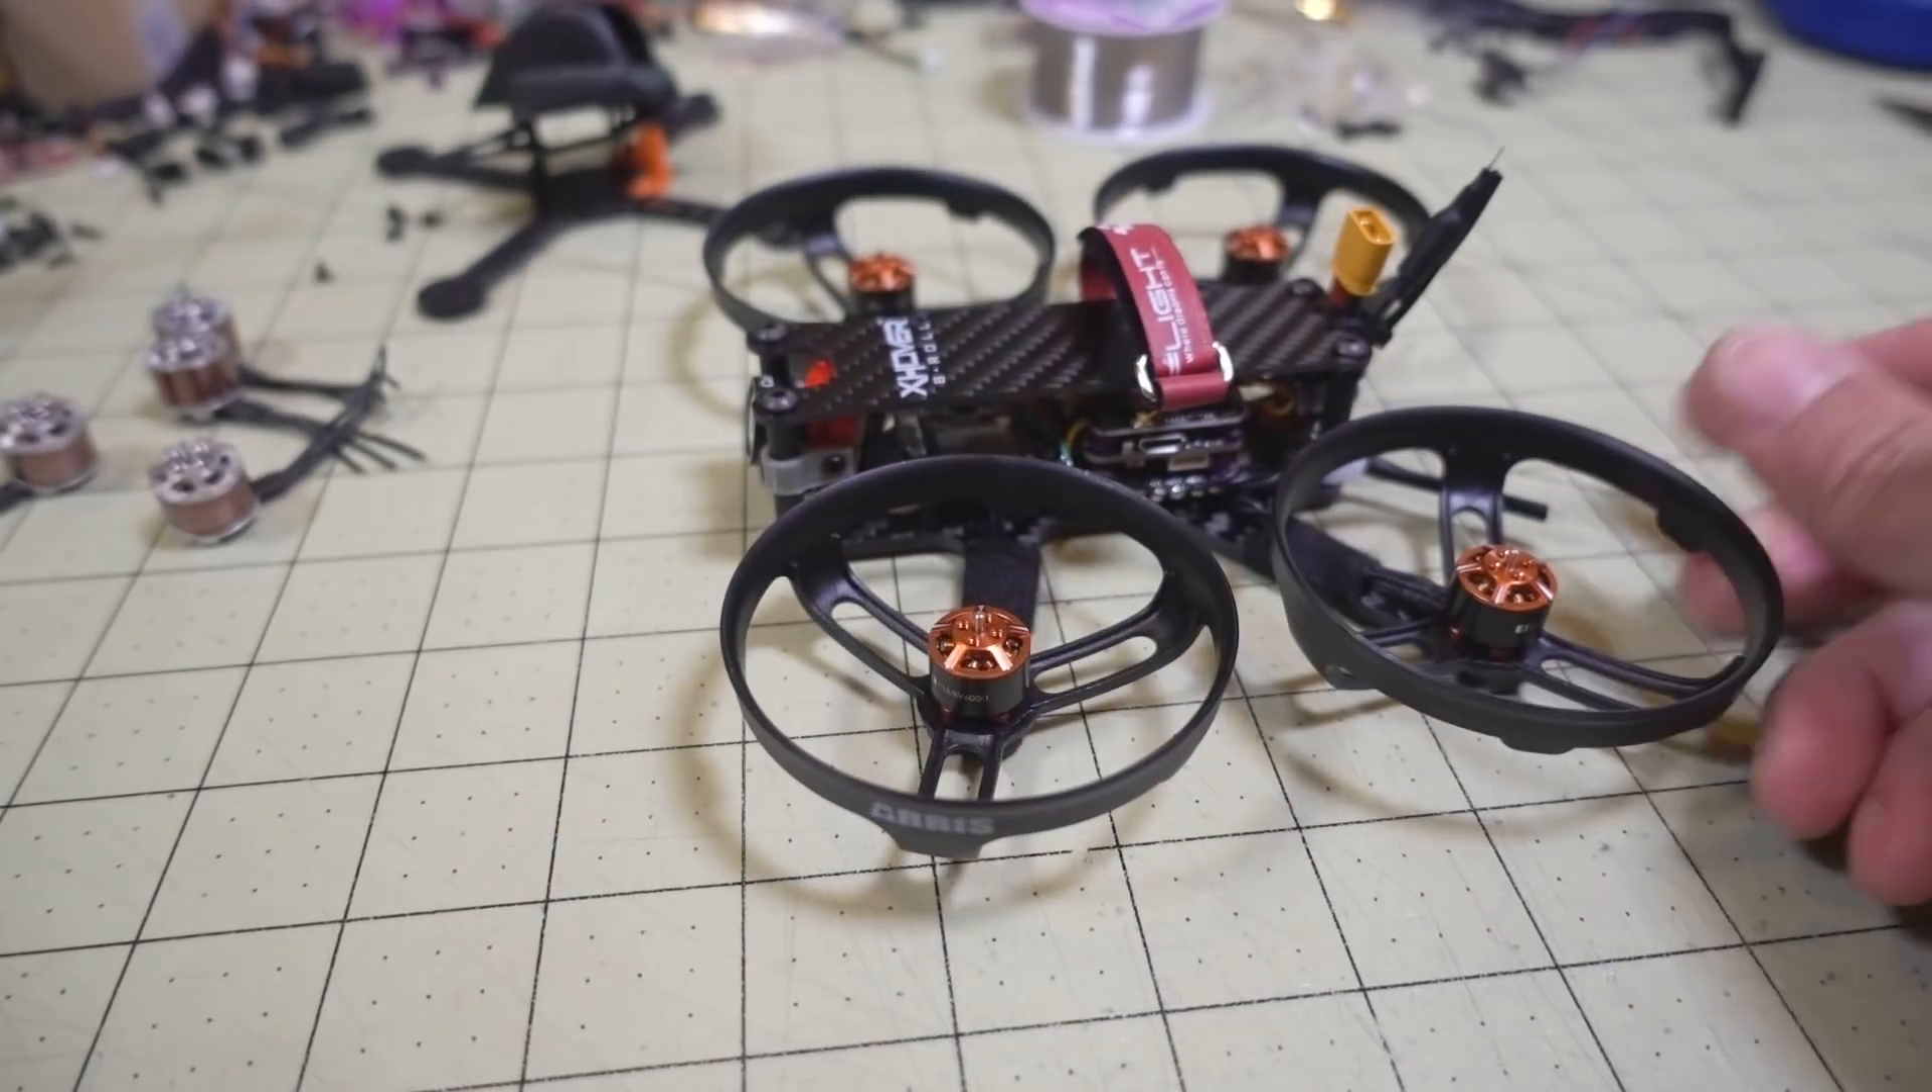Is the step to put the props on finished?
No.